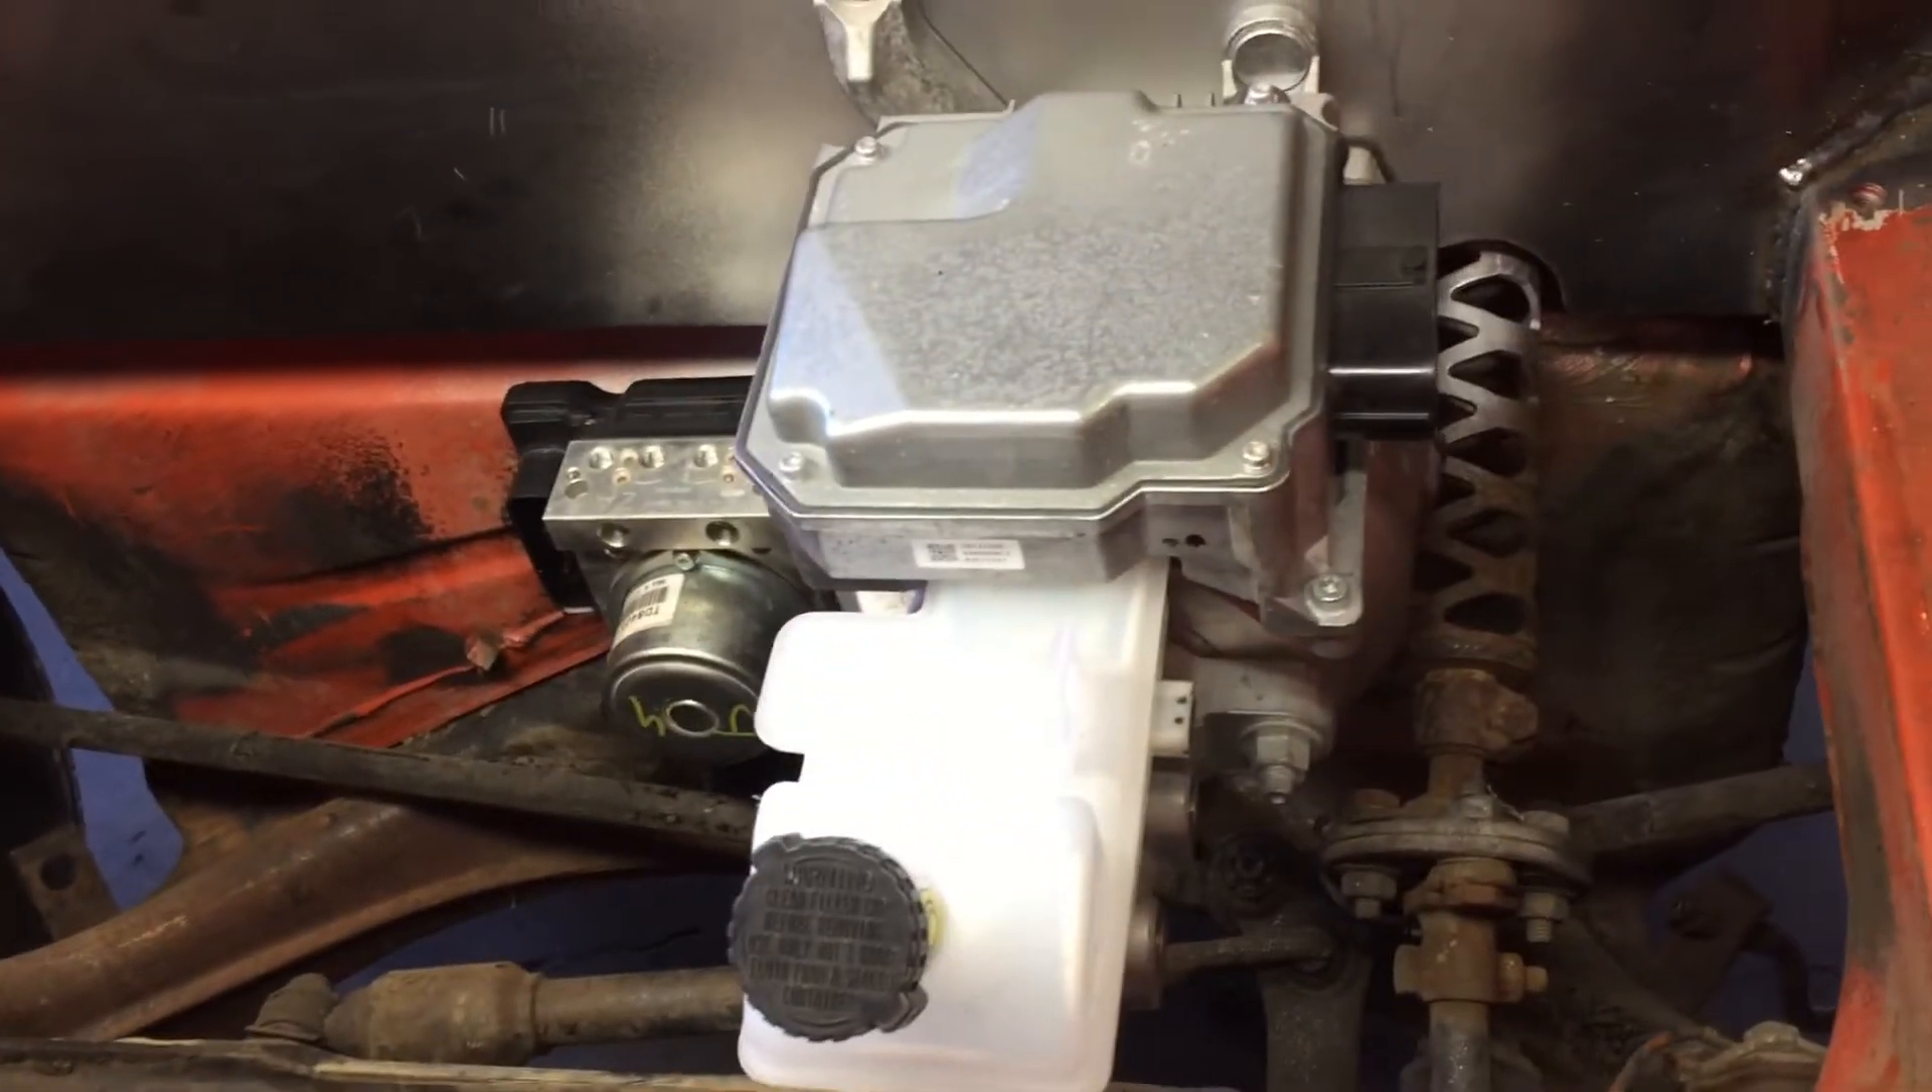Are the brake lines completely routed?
No.